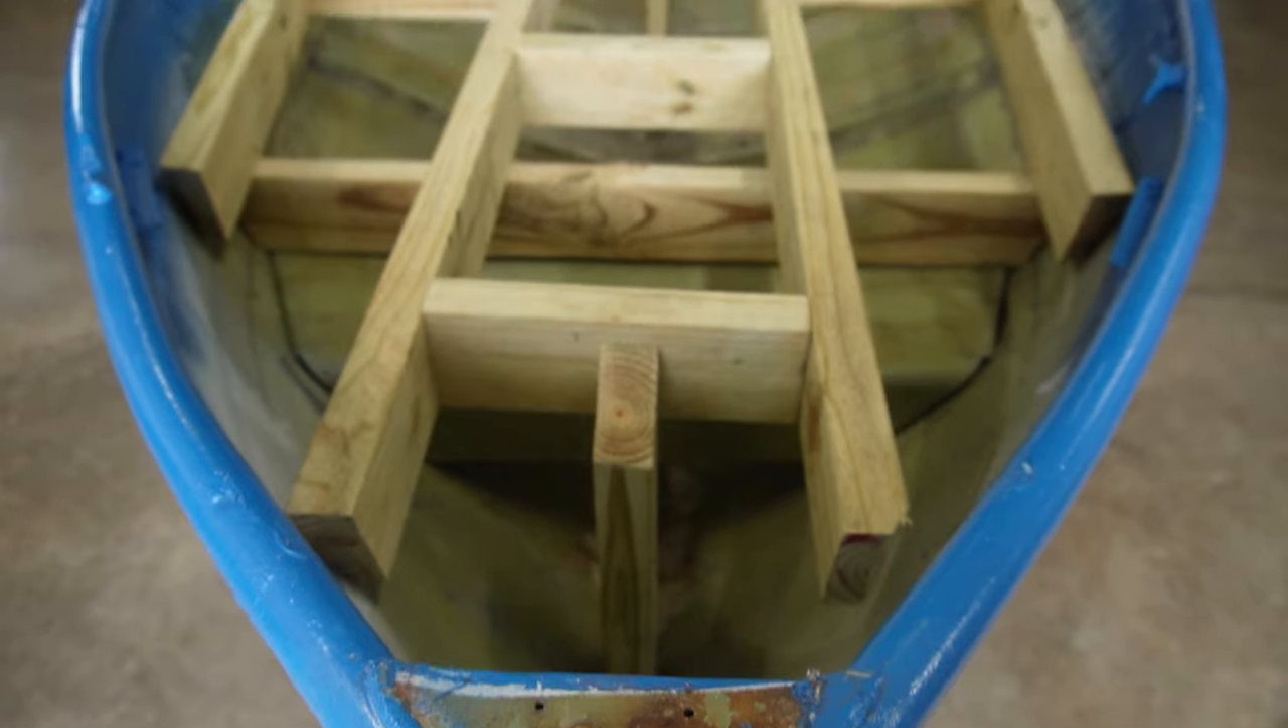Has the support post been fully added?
Yes.